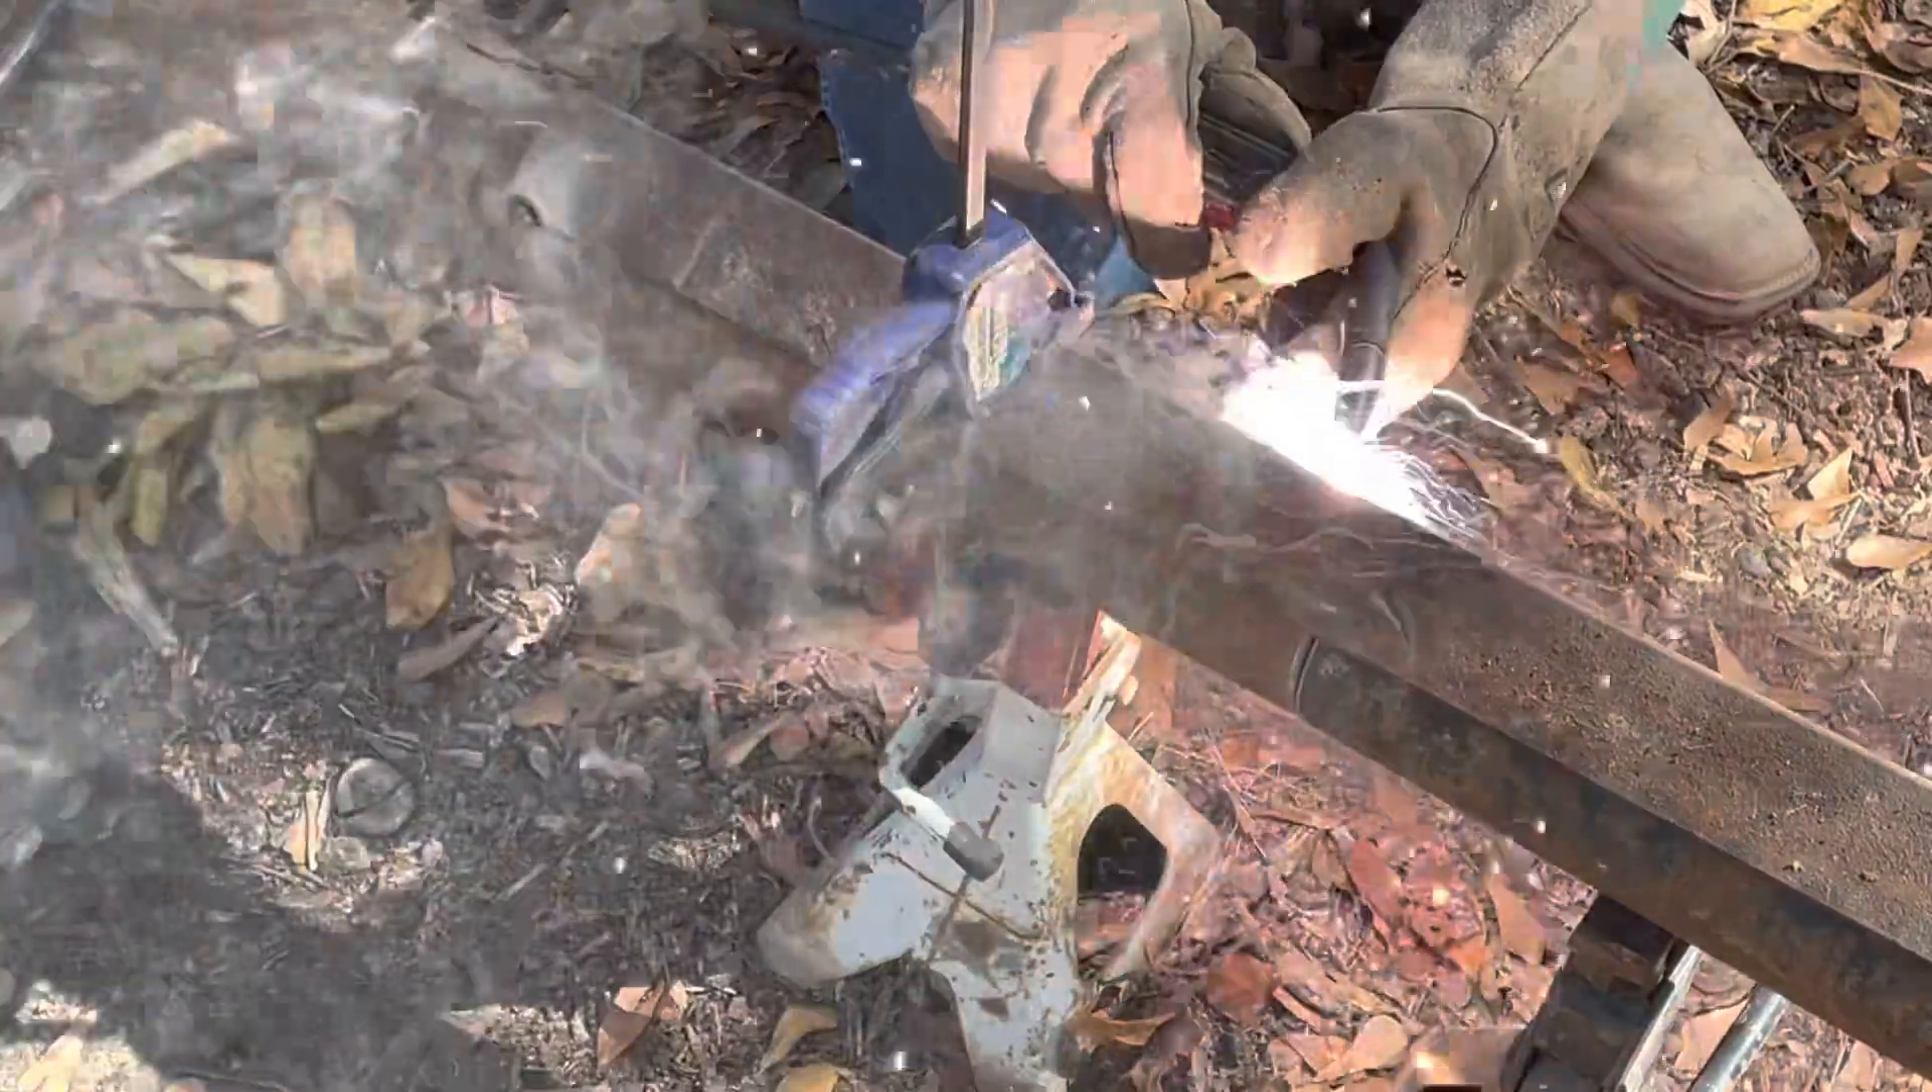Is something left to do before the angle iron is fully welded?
Yes.